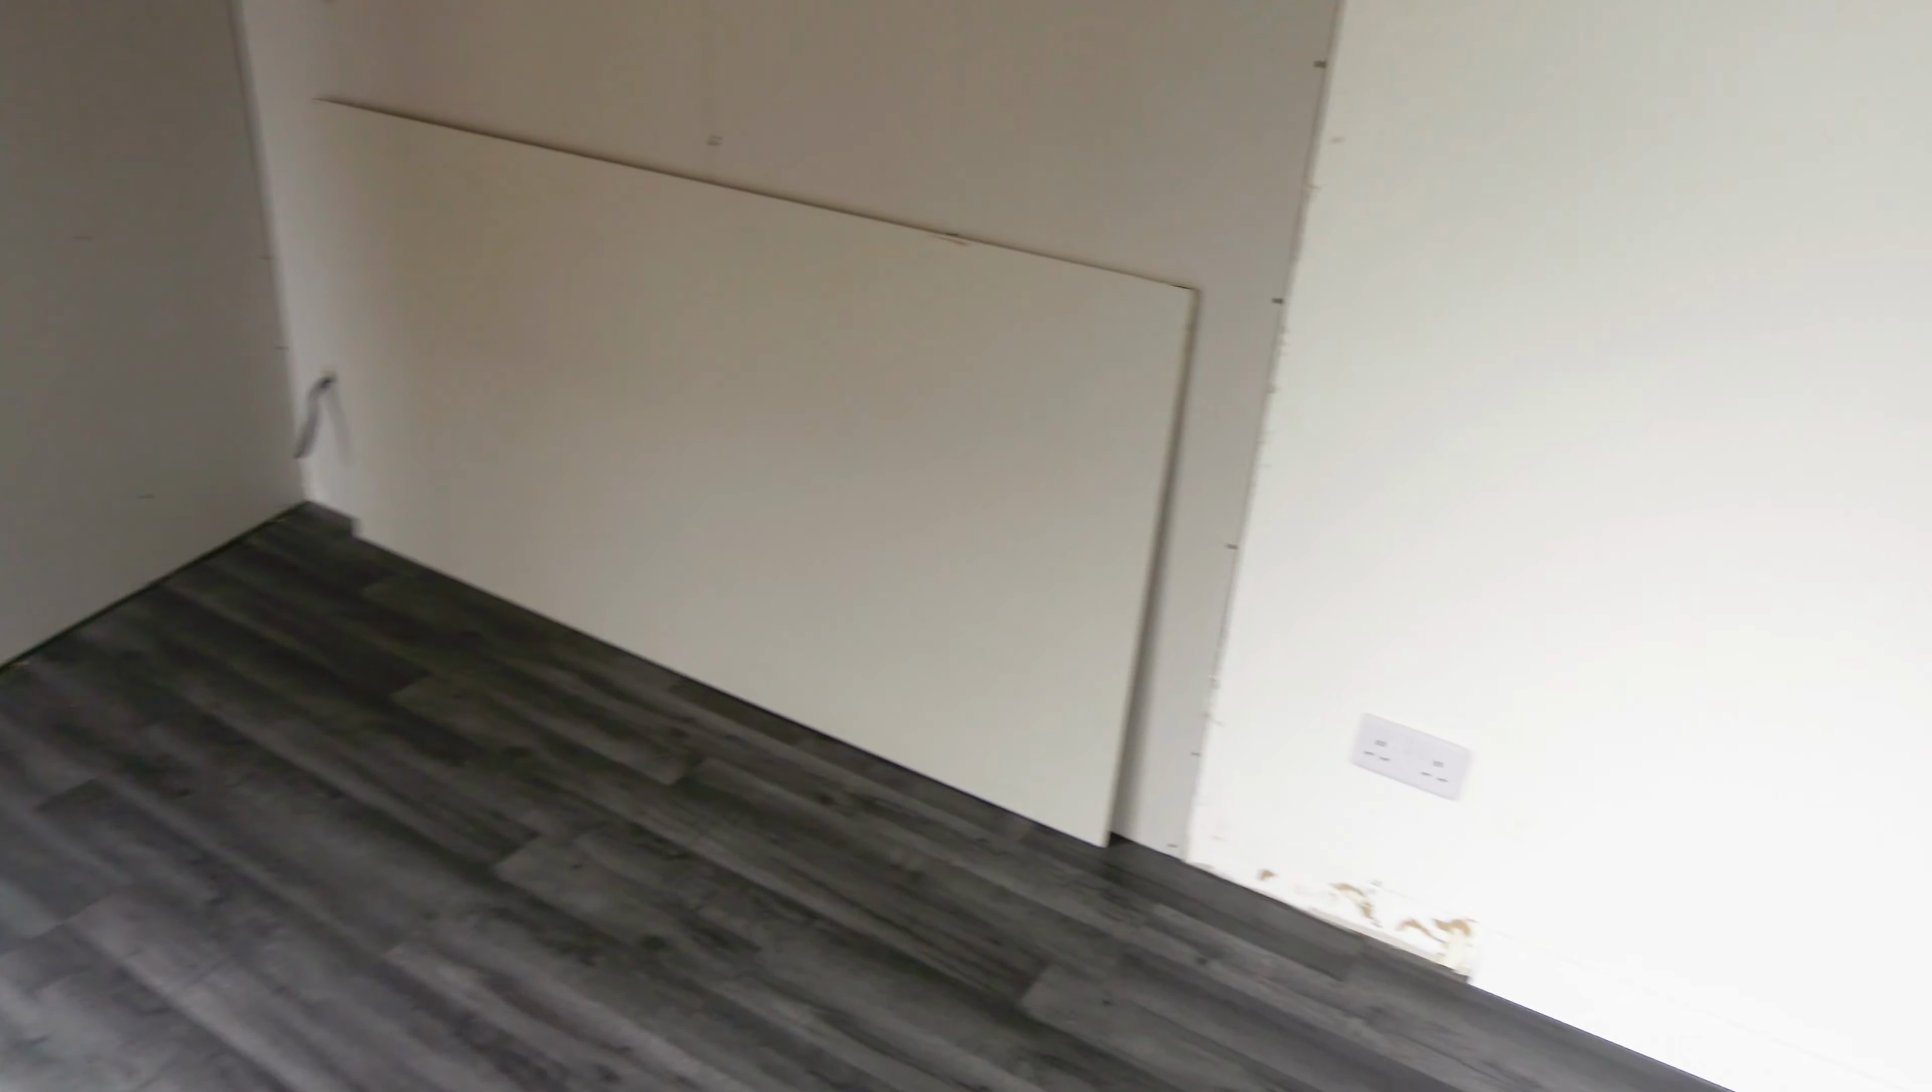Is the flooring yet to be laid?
No.